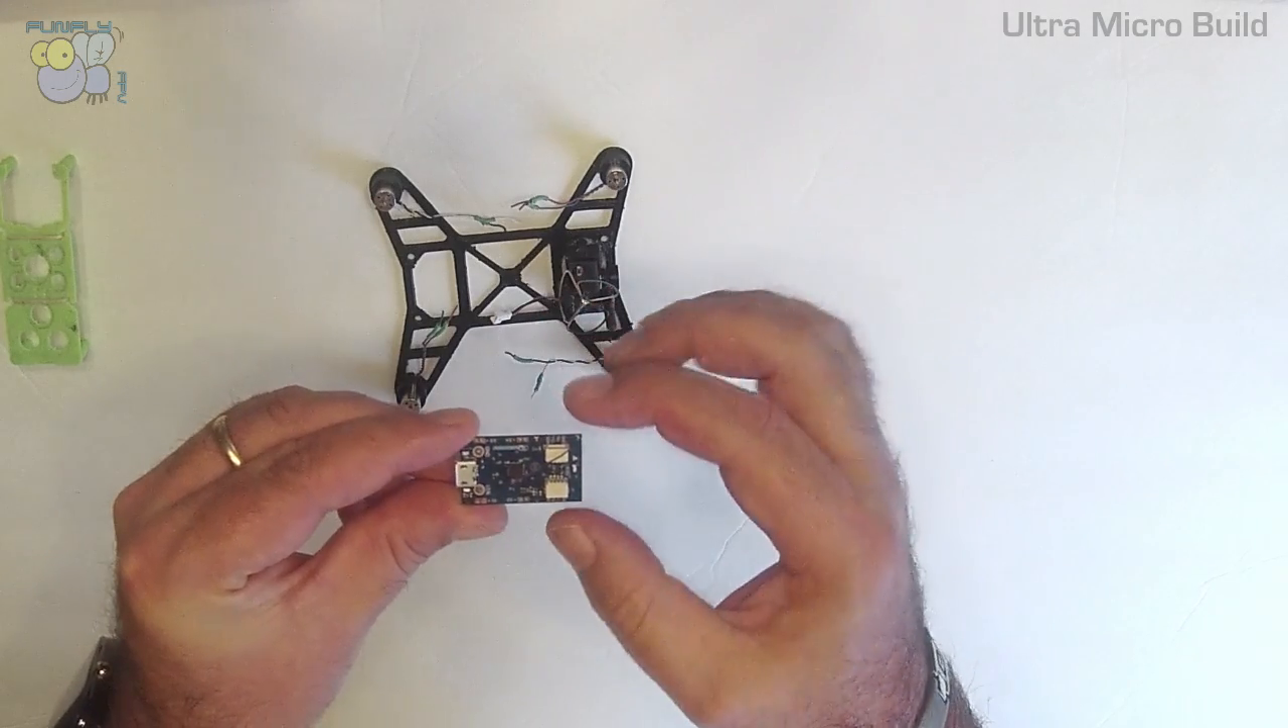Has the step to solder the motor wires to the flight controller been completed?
No.